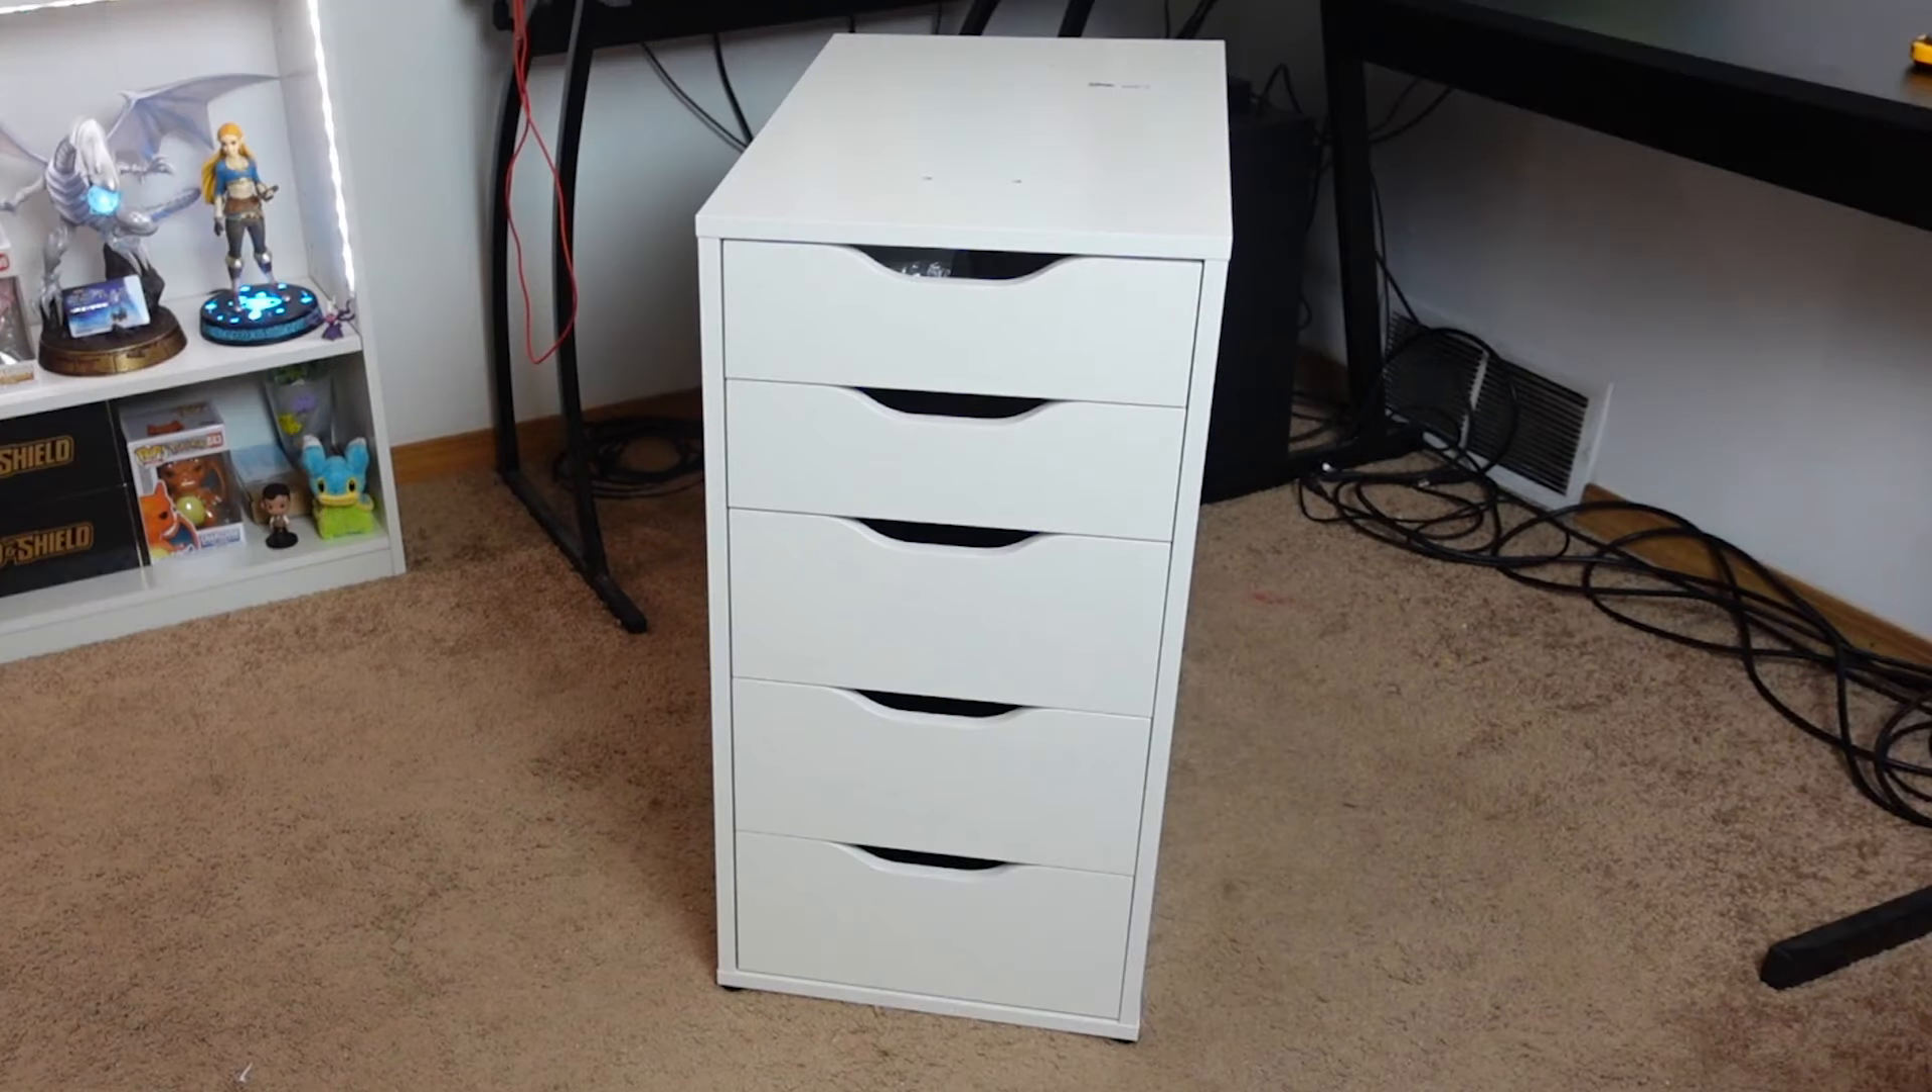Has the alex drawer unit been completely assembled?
Yes.